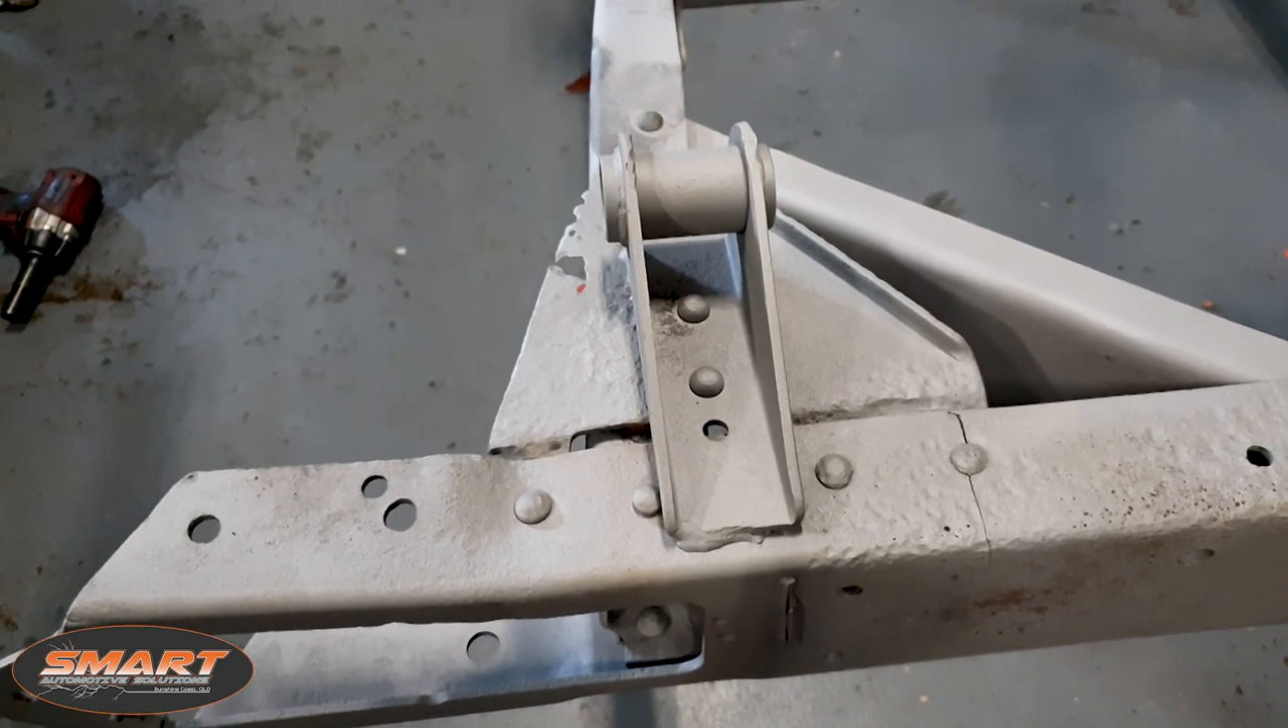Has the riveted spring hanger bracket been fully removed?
No.